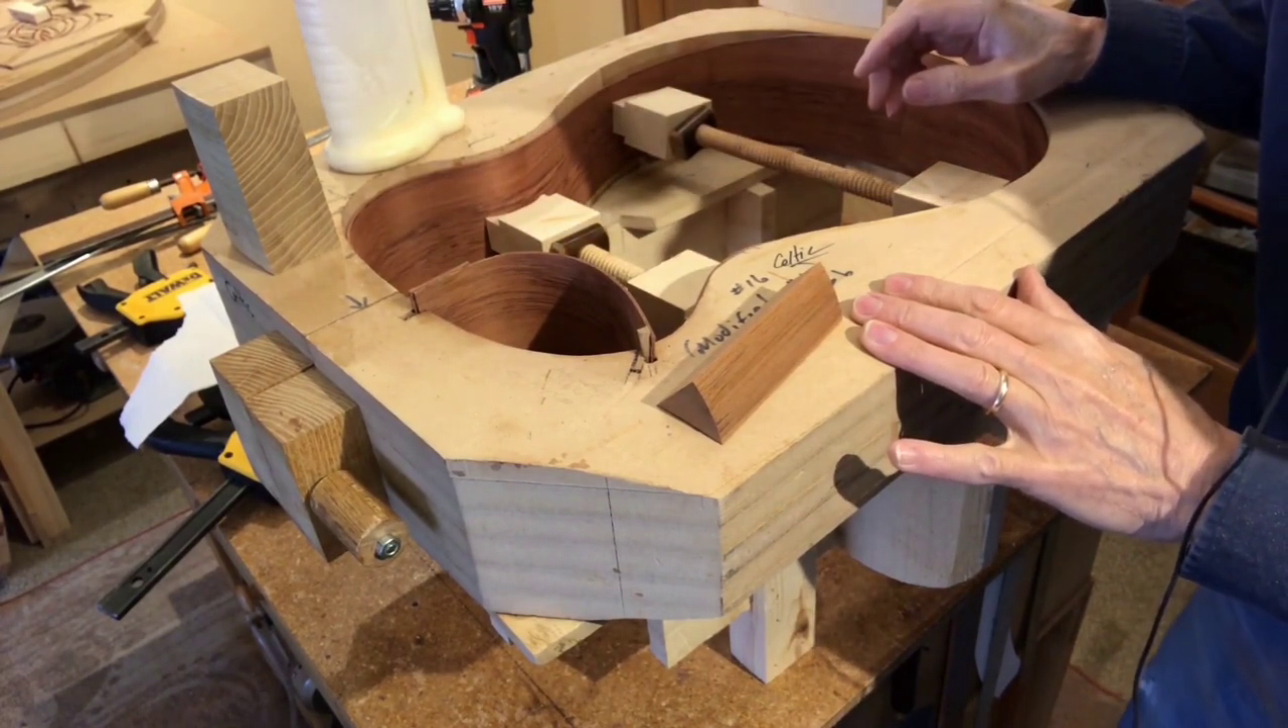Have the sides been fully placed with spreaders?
Yes.